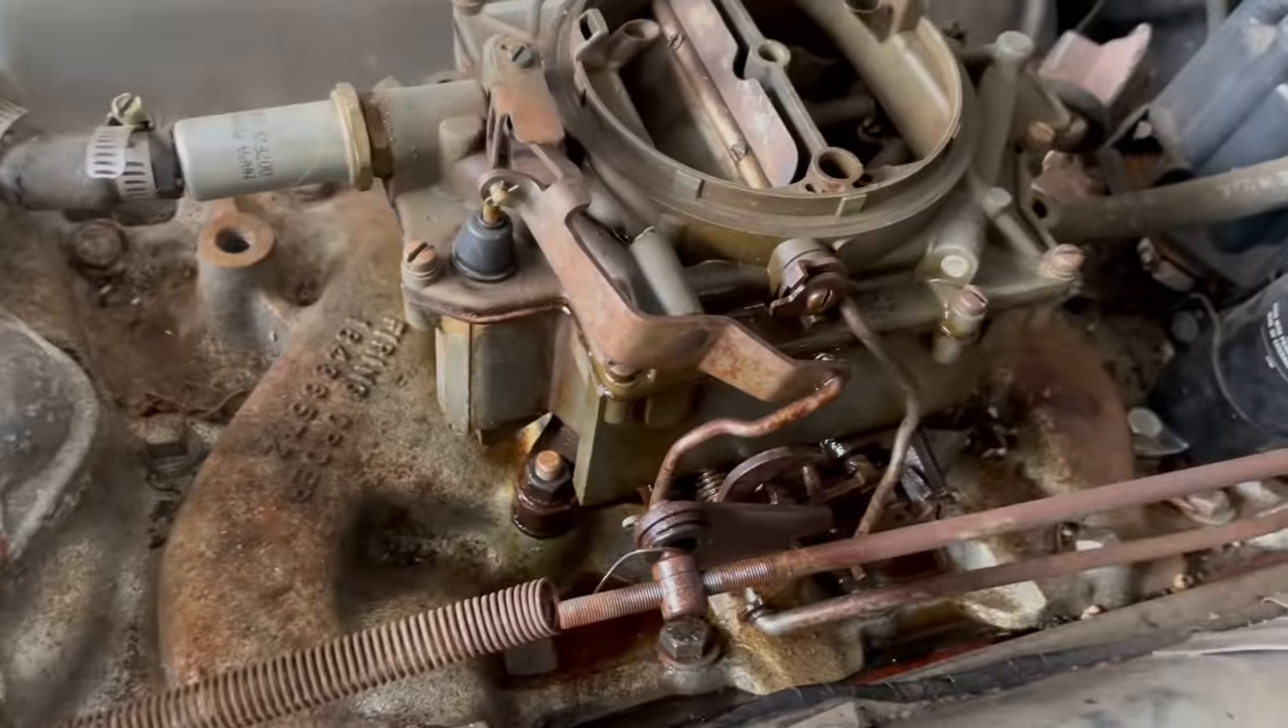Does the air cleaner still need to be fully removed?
No.